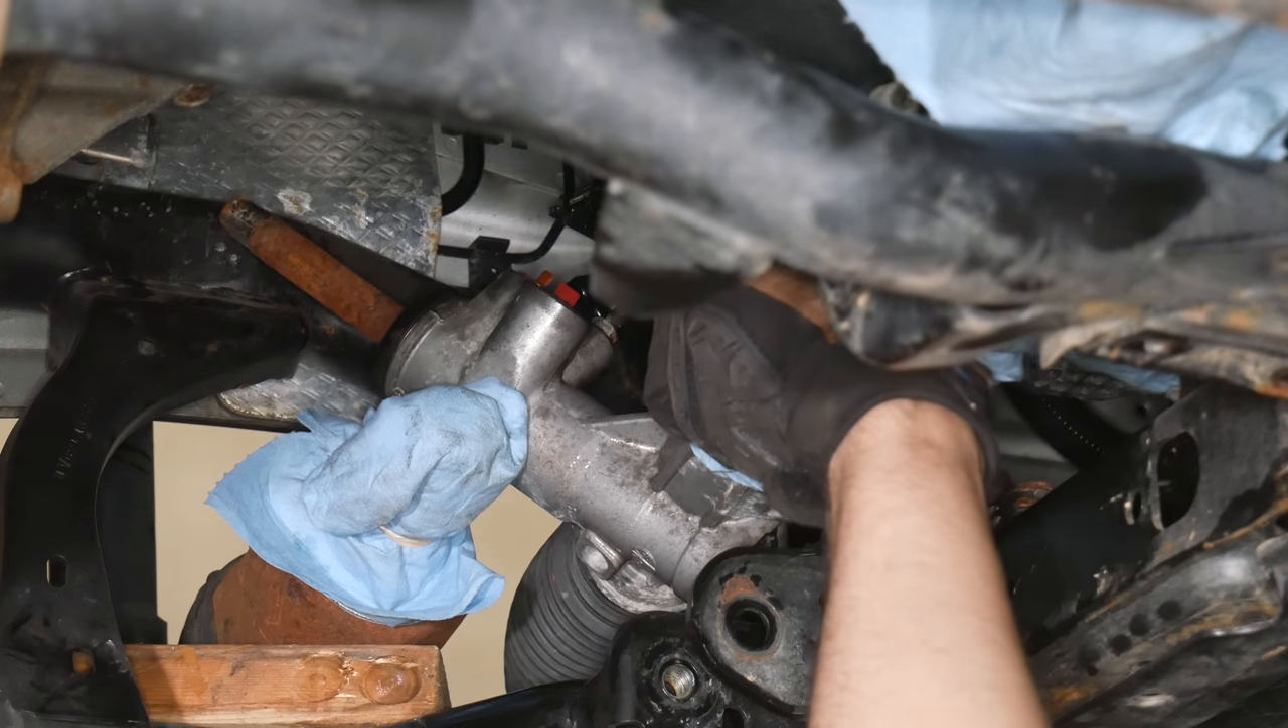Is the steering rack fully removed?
No.